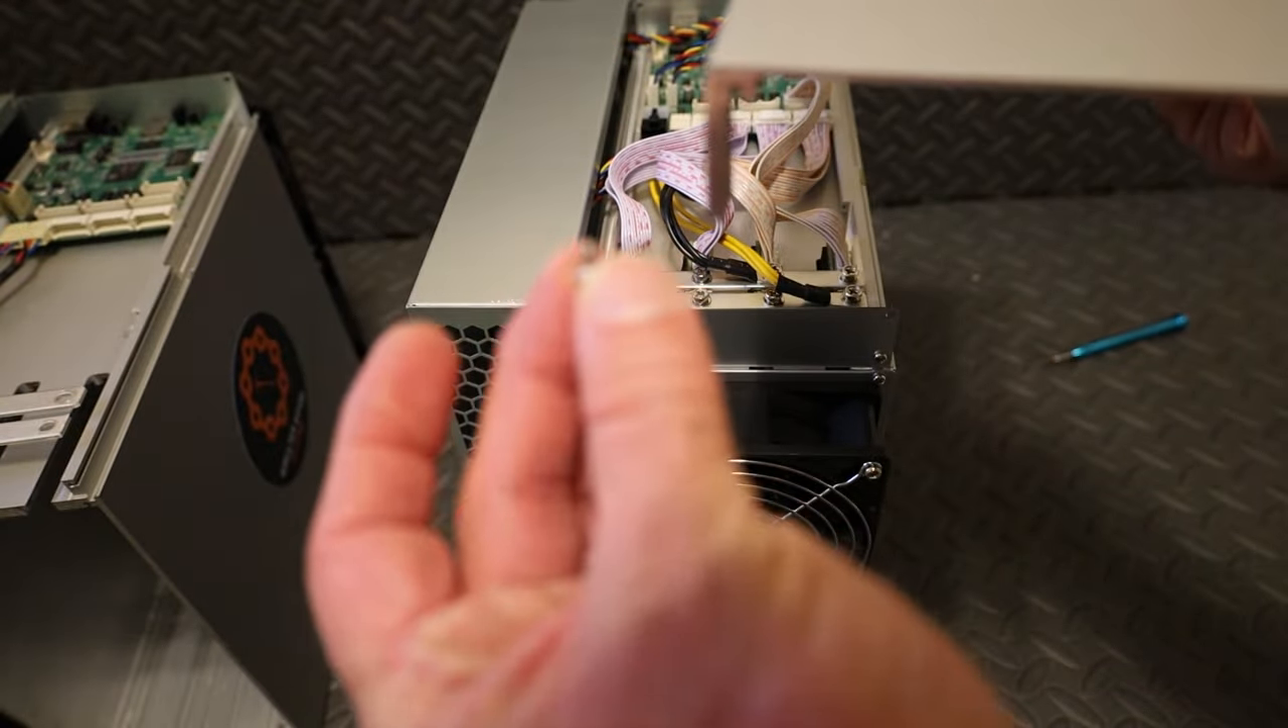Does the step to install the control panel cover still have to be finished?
Yes.